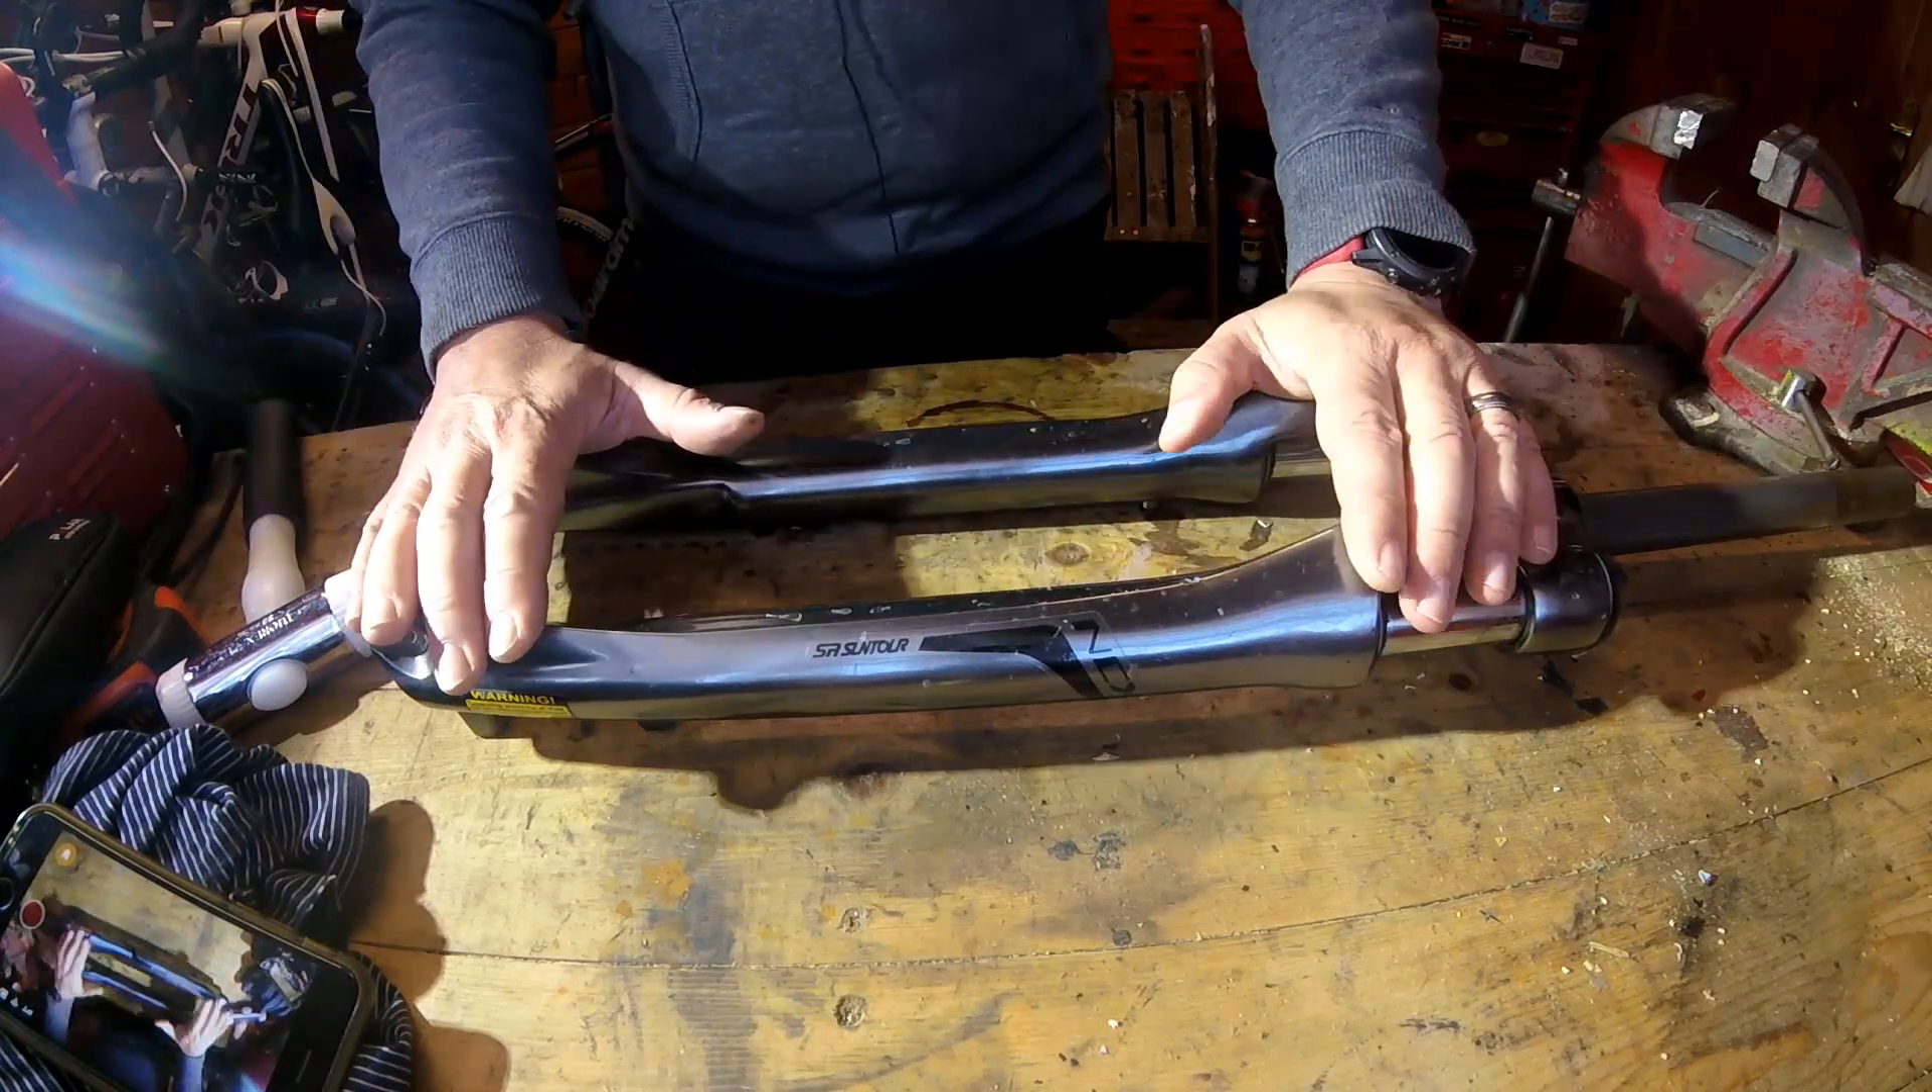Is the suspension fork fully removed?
Yes.